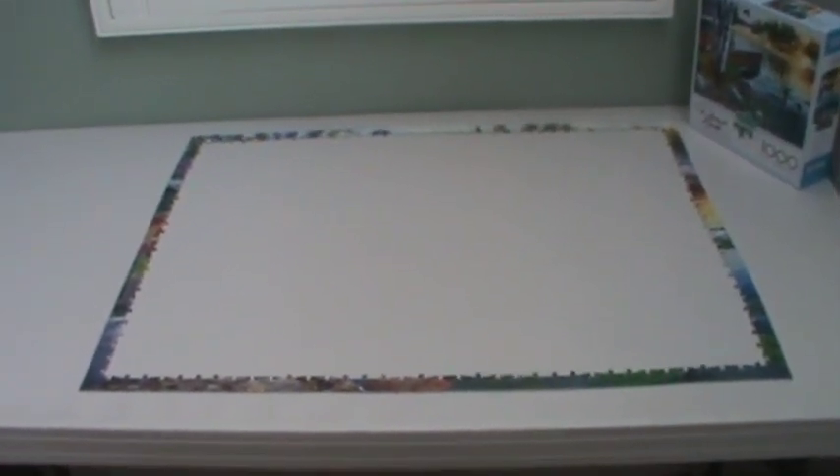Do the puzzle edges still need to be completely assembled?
No.